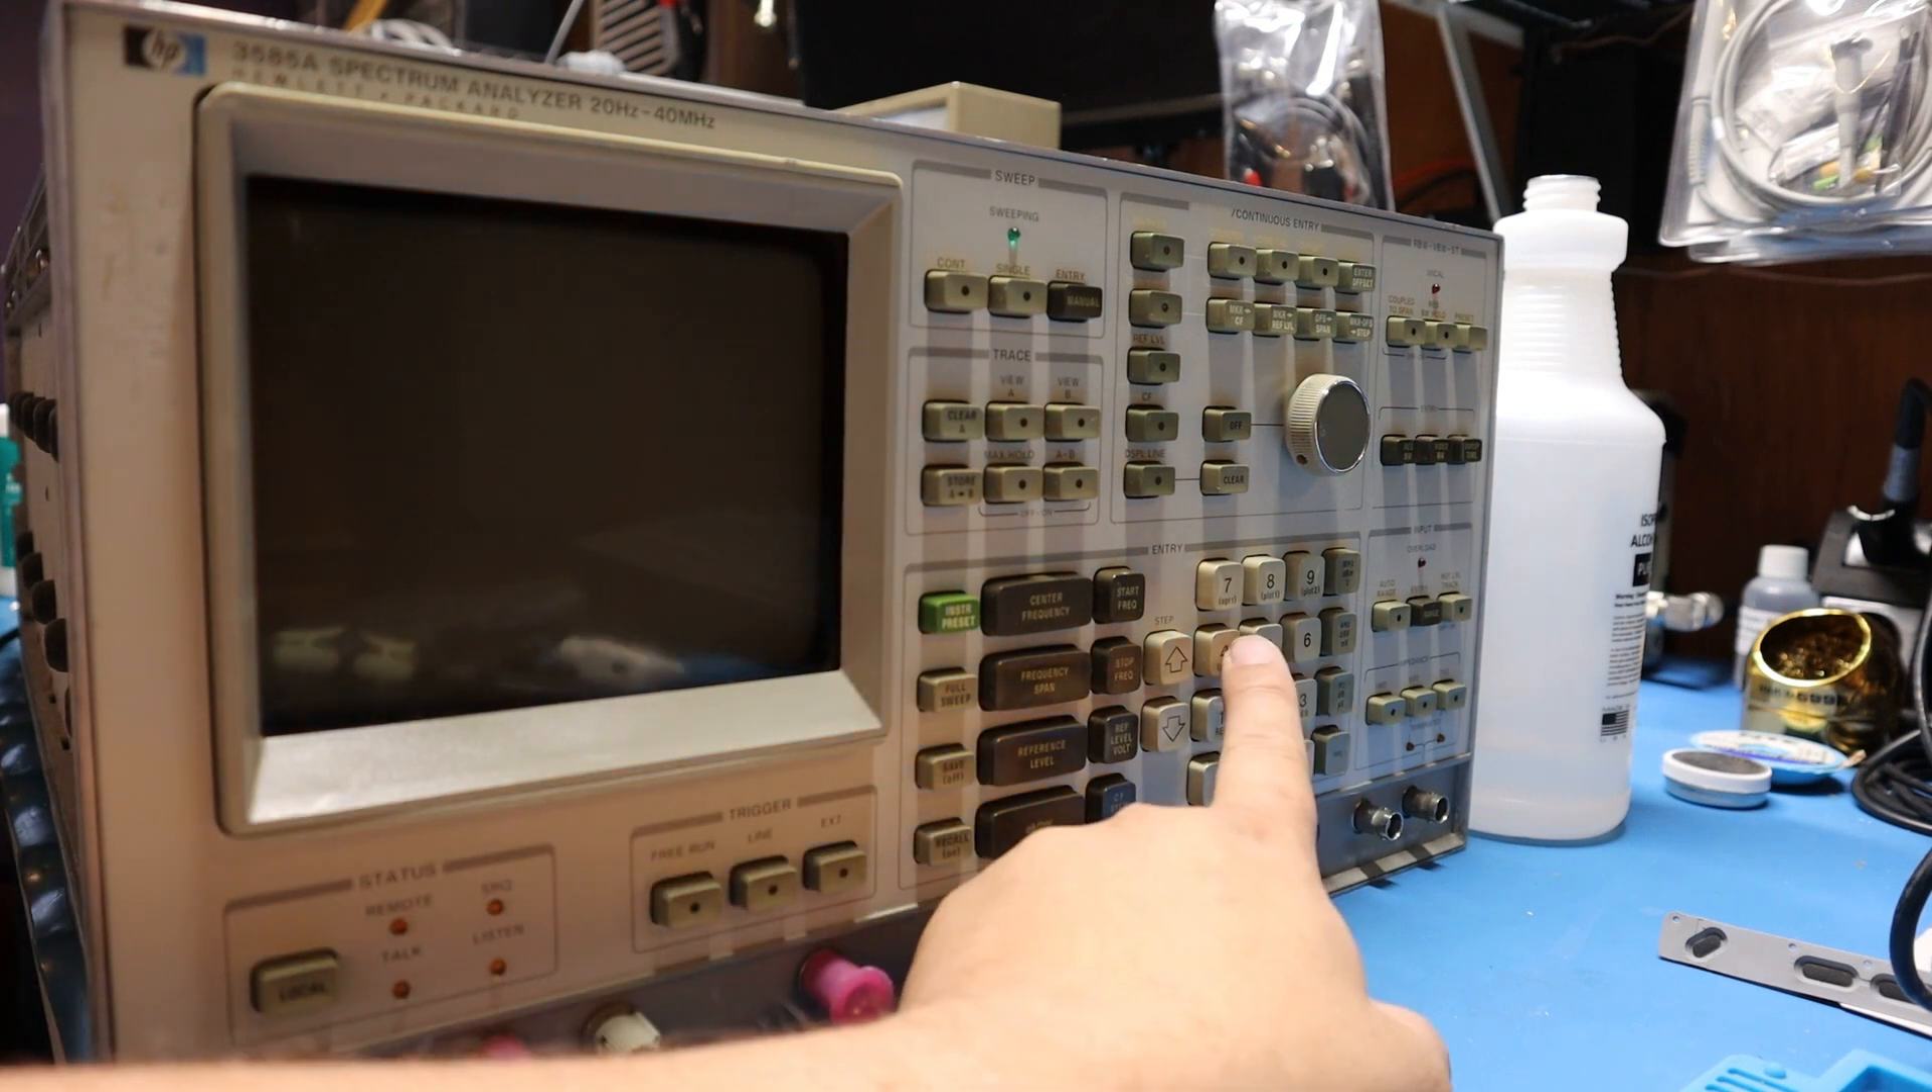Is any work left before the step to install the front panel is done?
No.